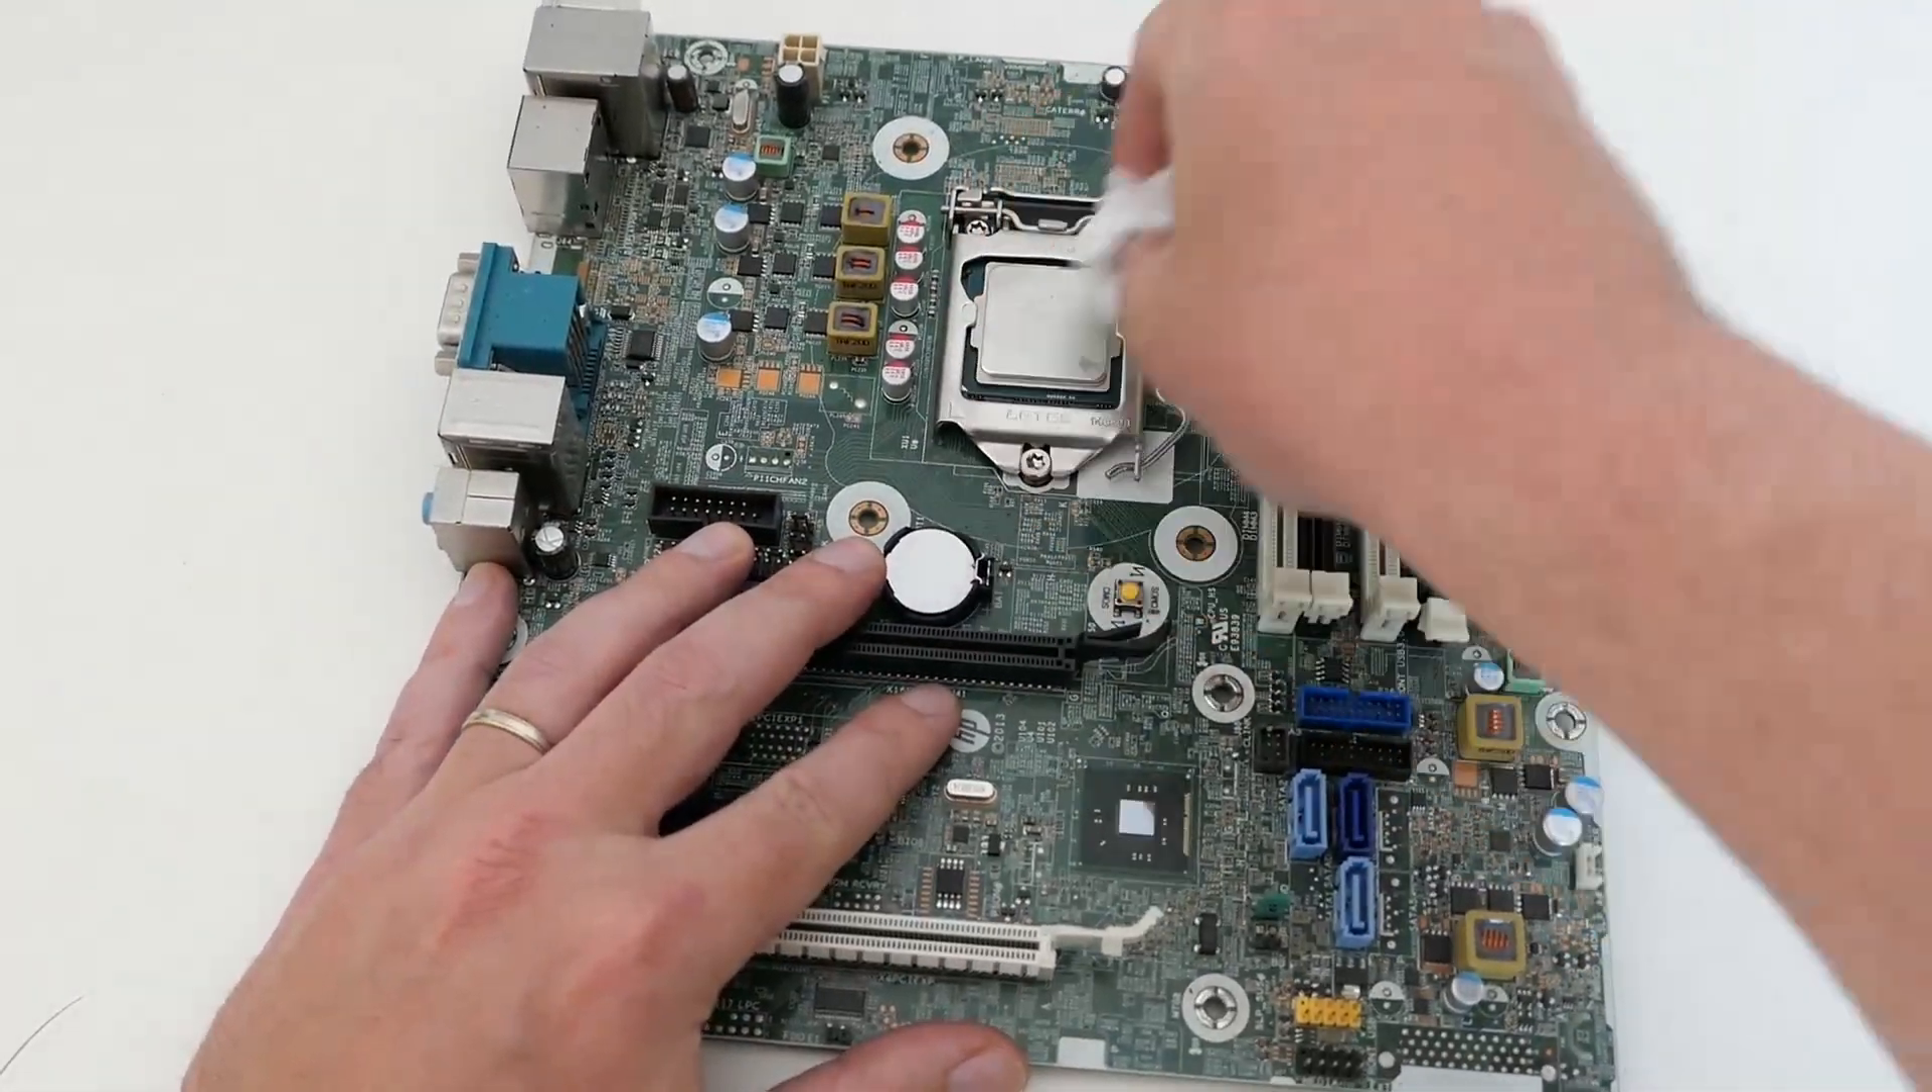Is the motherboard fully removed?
Yes.